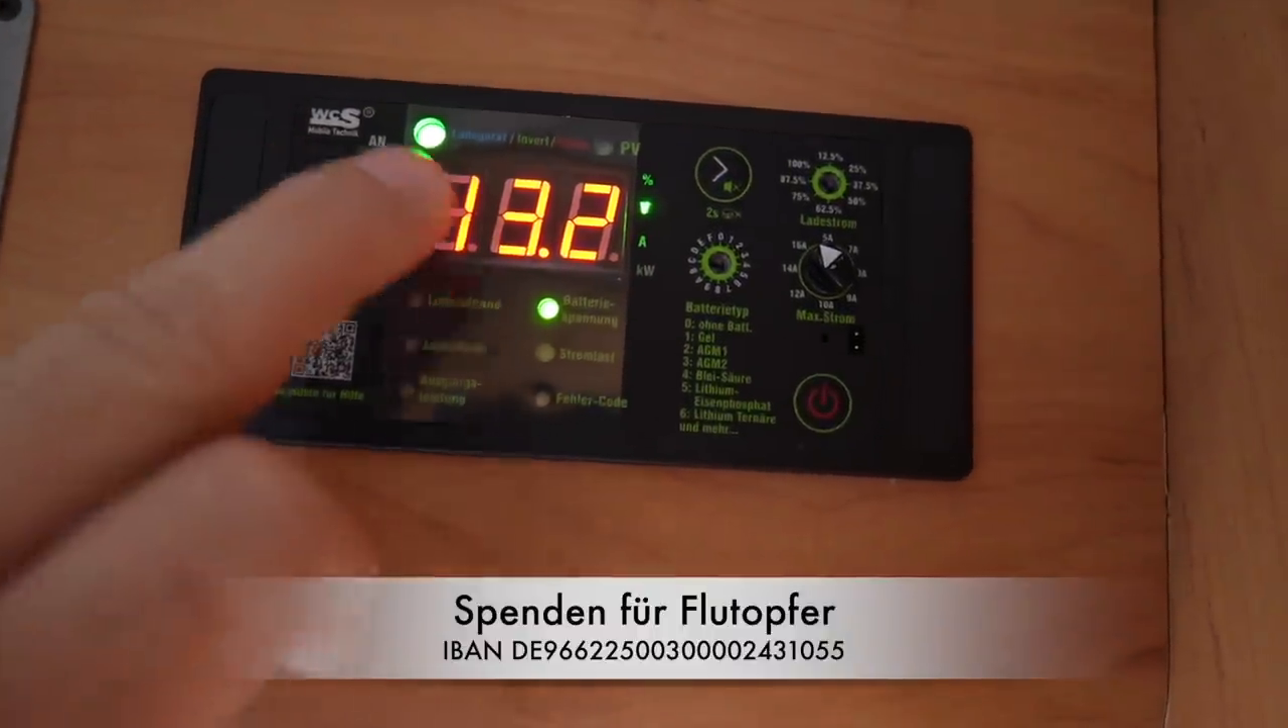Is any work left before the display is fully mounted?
No.